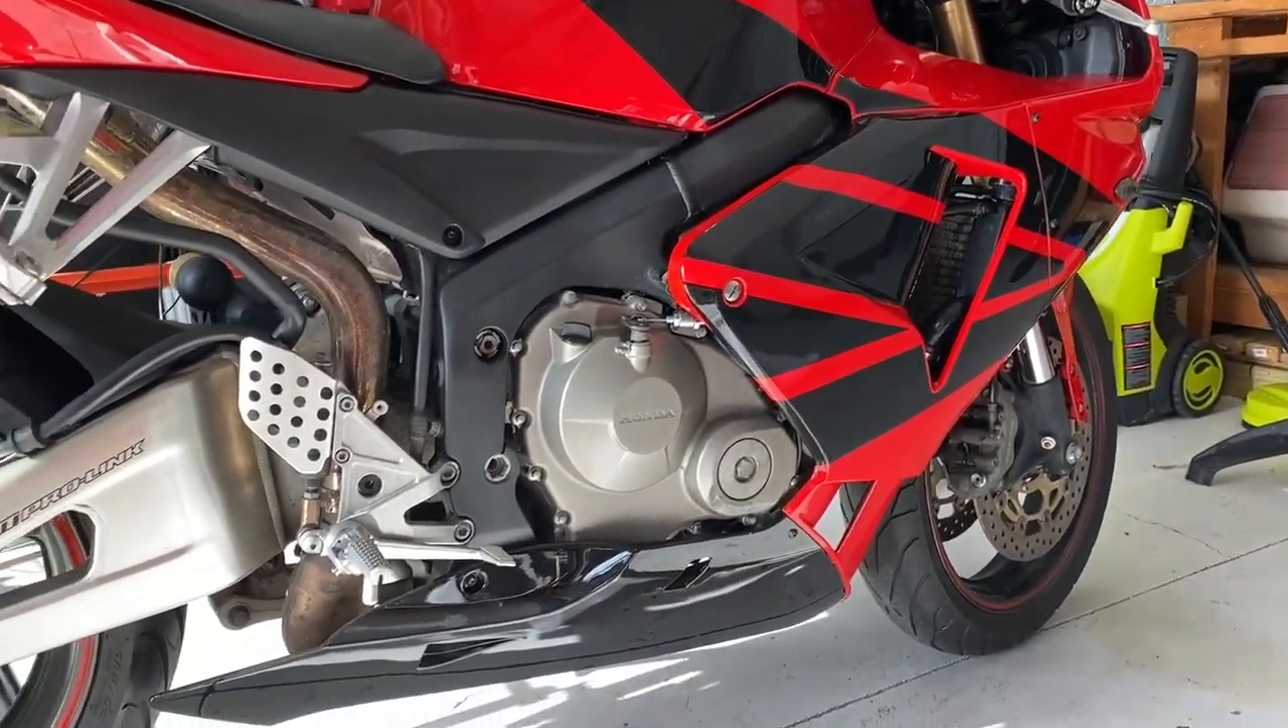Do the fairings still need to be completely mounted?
No.